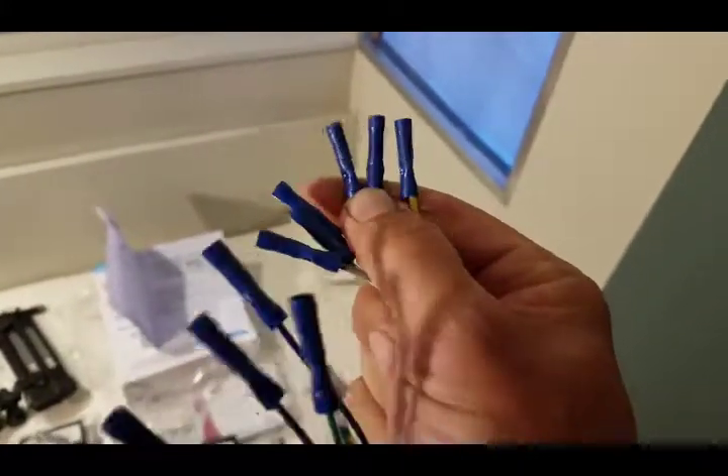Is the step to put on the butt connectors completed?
Yes.